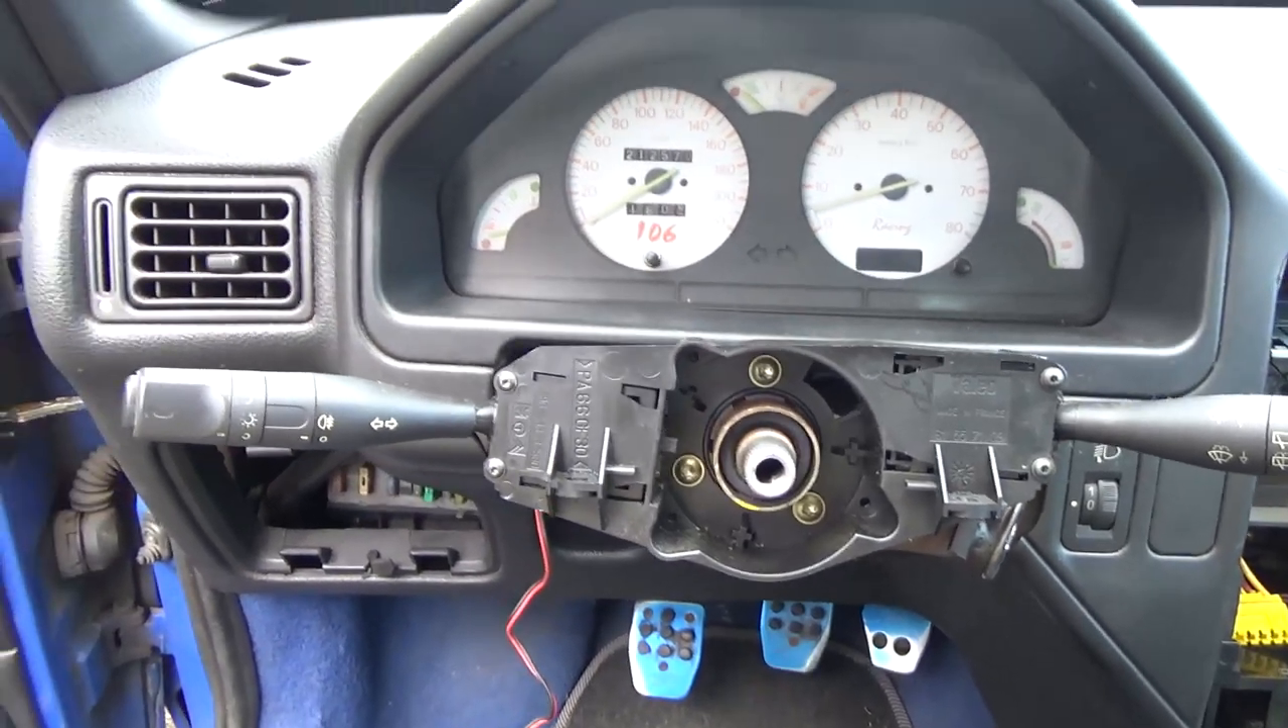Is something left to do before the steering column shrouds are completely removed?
No.